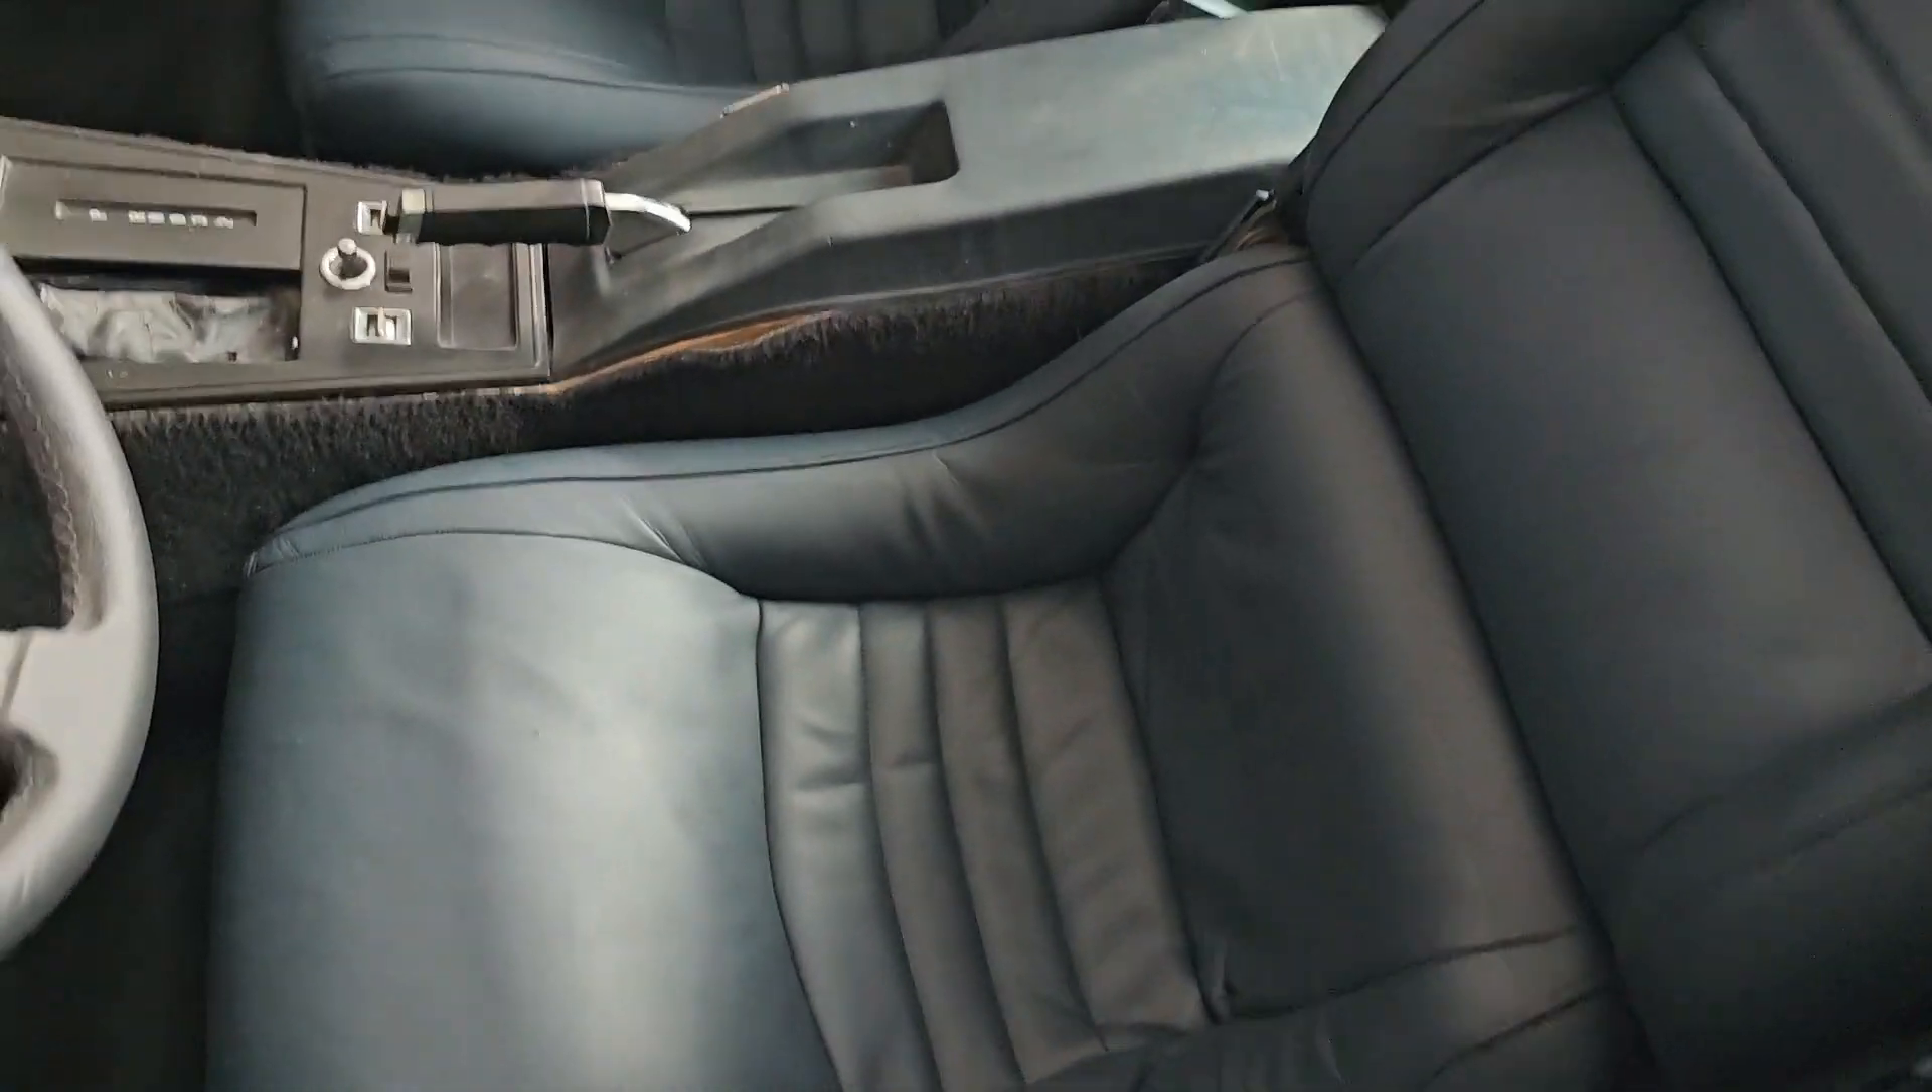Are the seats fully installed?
Yes.